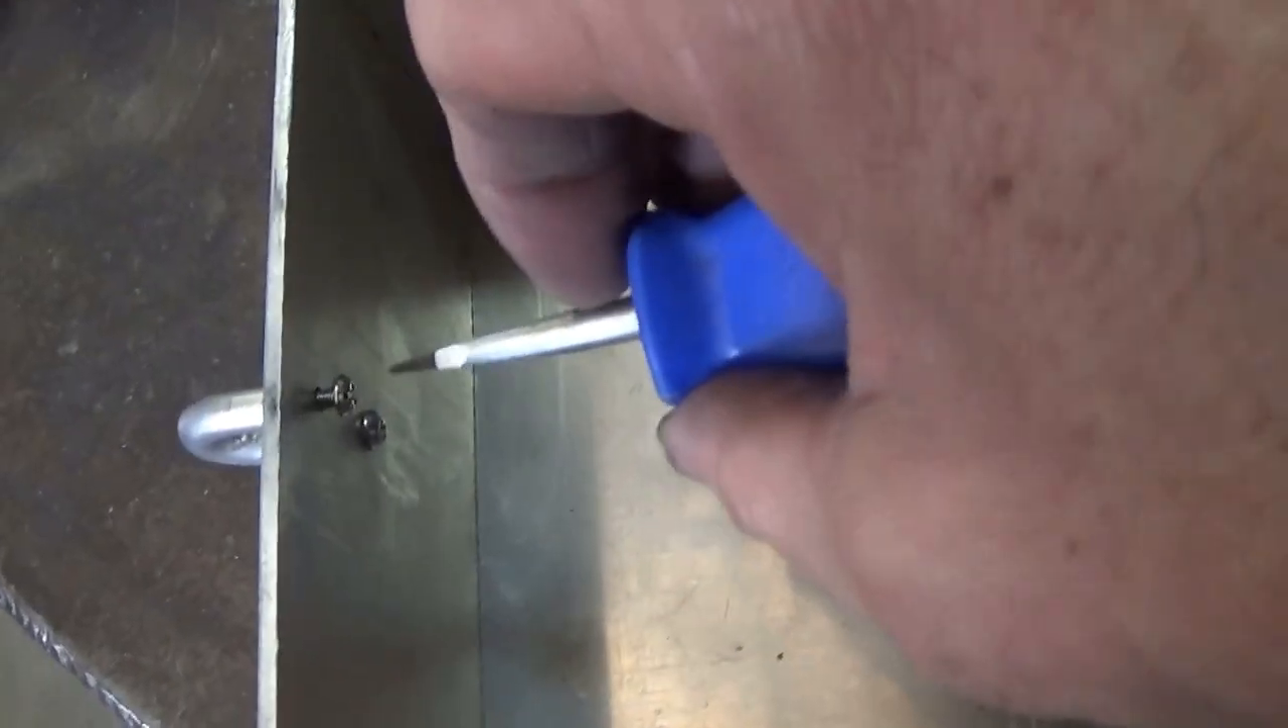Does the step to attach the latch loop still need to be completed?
Yes.